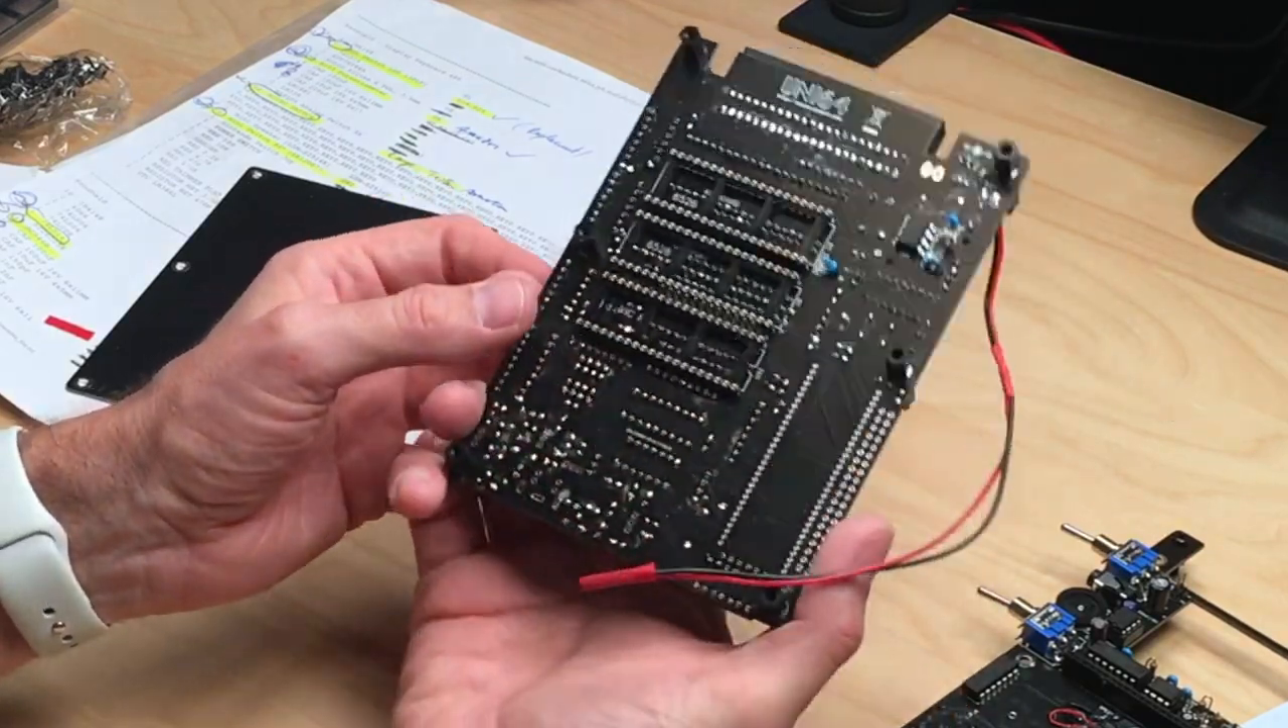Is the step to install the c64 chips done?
No.